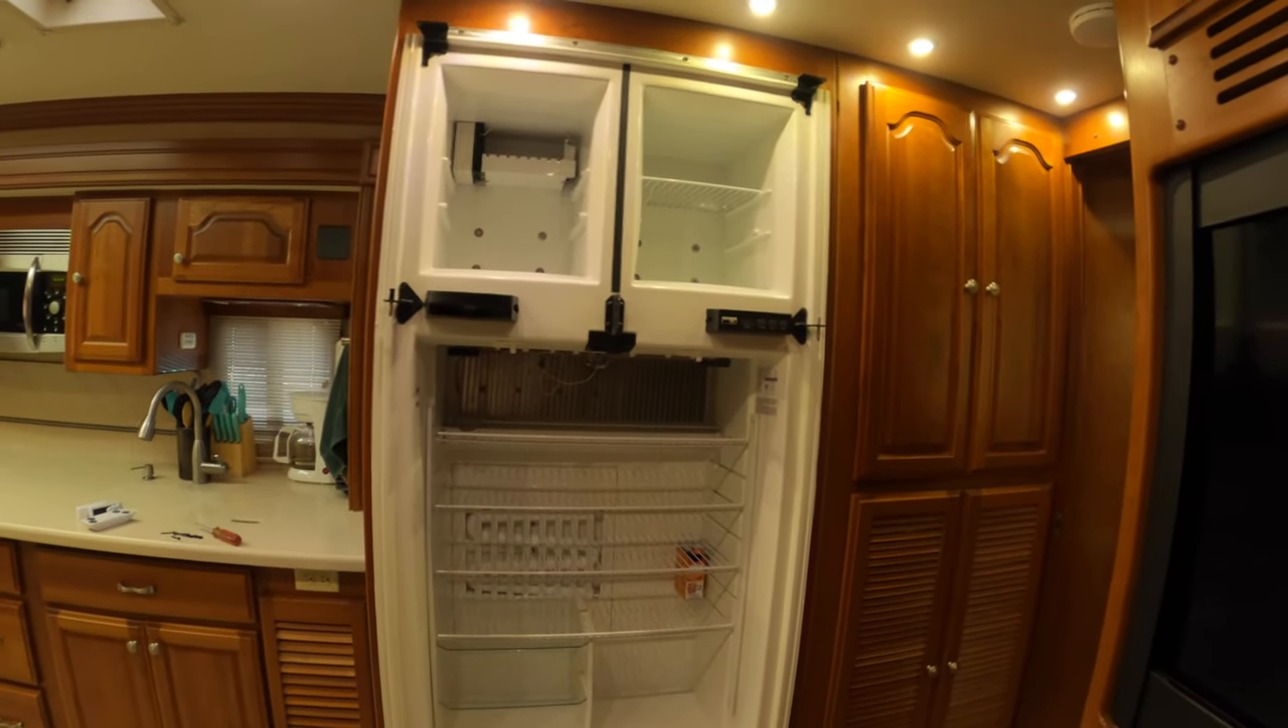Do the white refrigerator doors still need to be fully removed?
No.